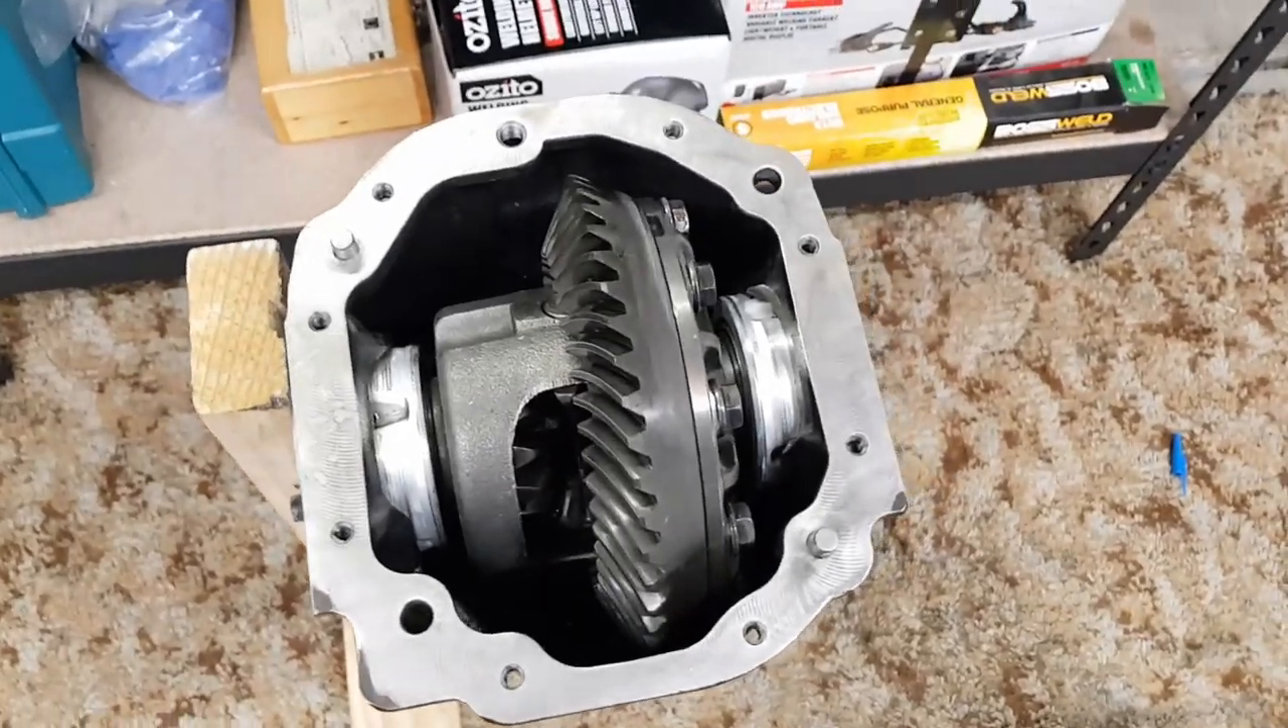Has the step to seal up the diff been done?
No.